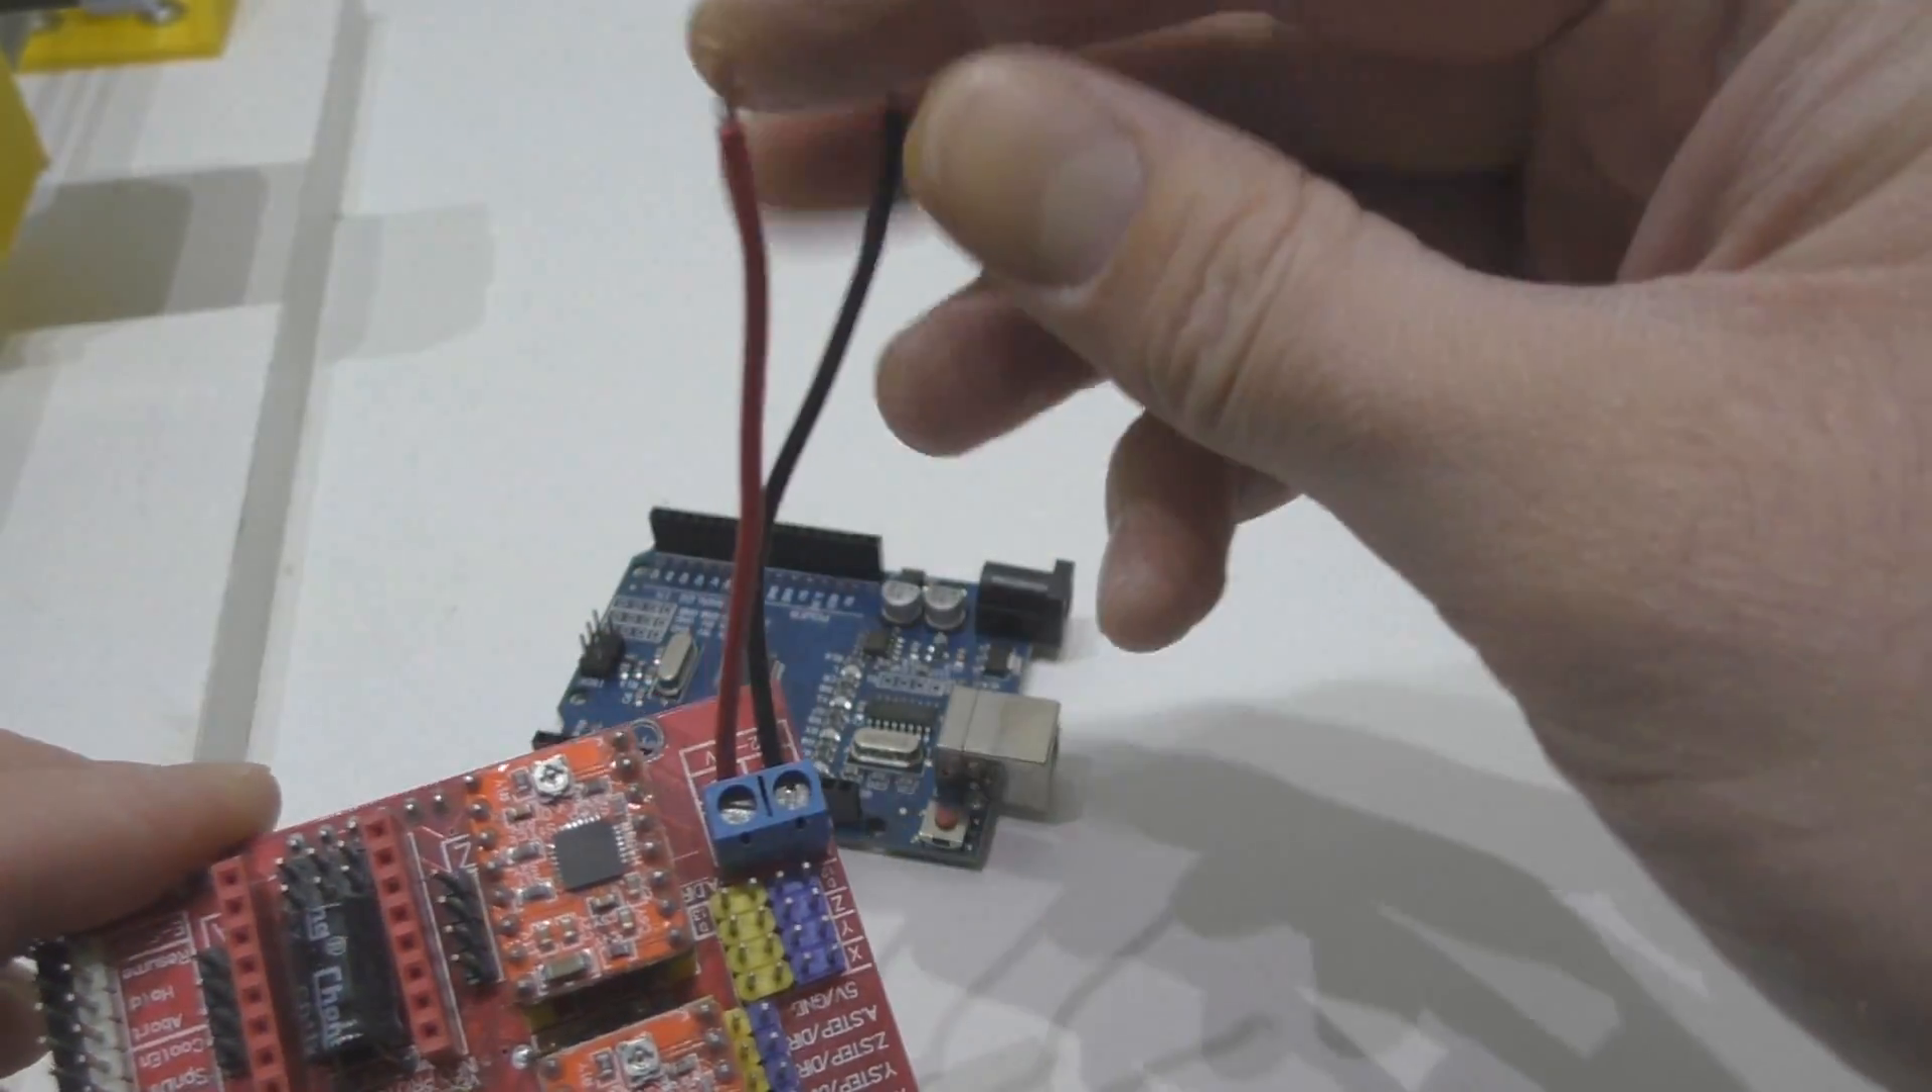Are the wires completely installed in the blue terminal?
Yes.